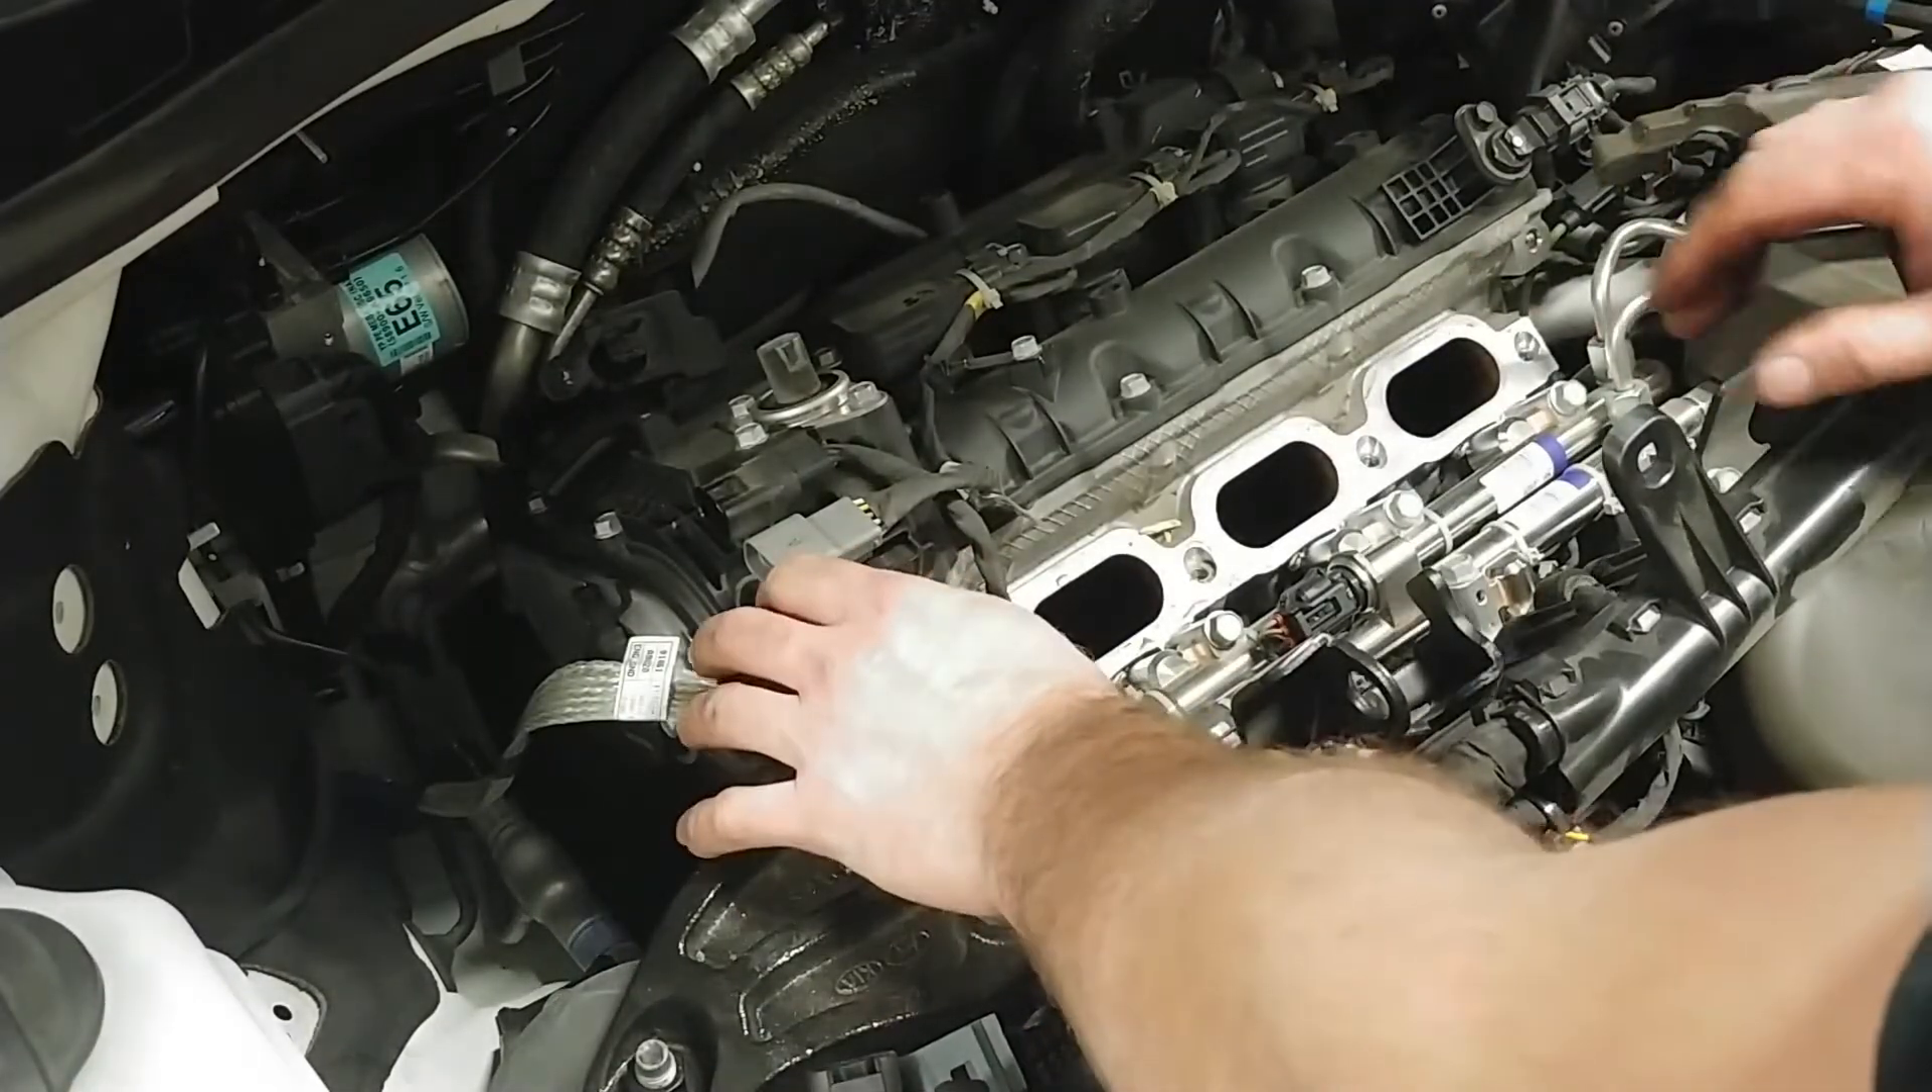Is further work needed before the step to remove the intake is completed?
No.